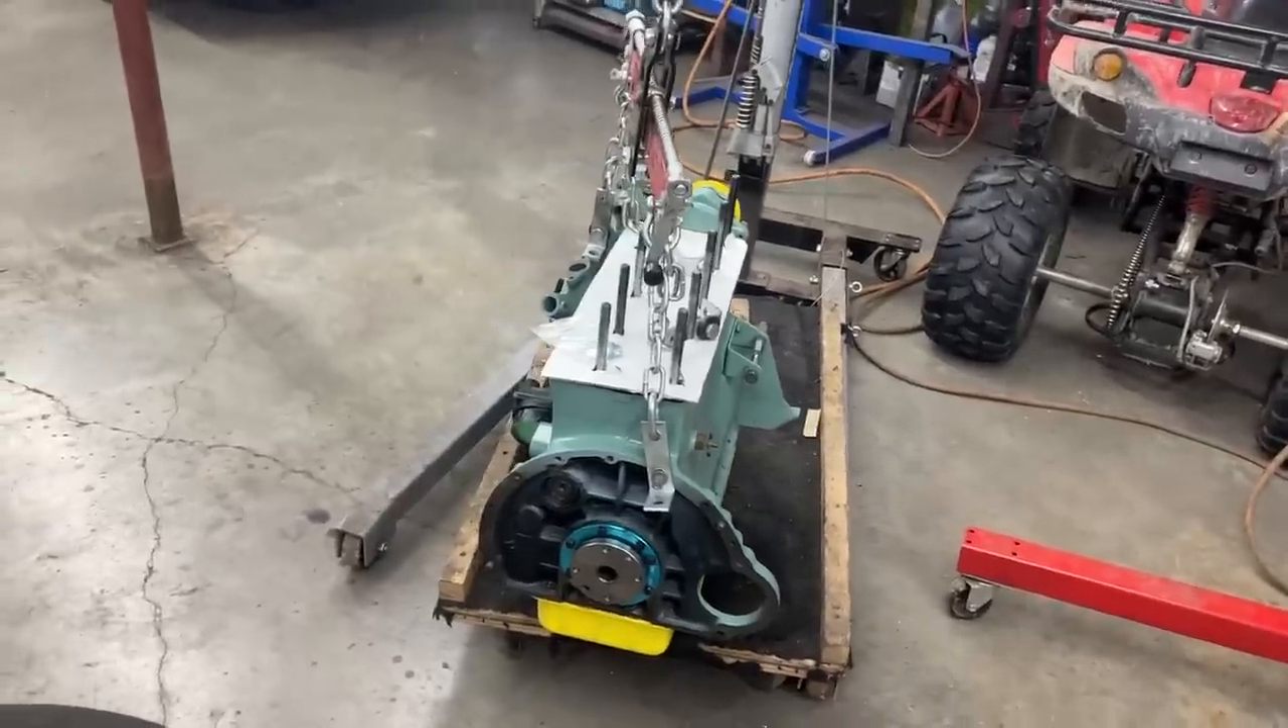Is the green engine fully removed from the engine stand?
Yes.